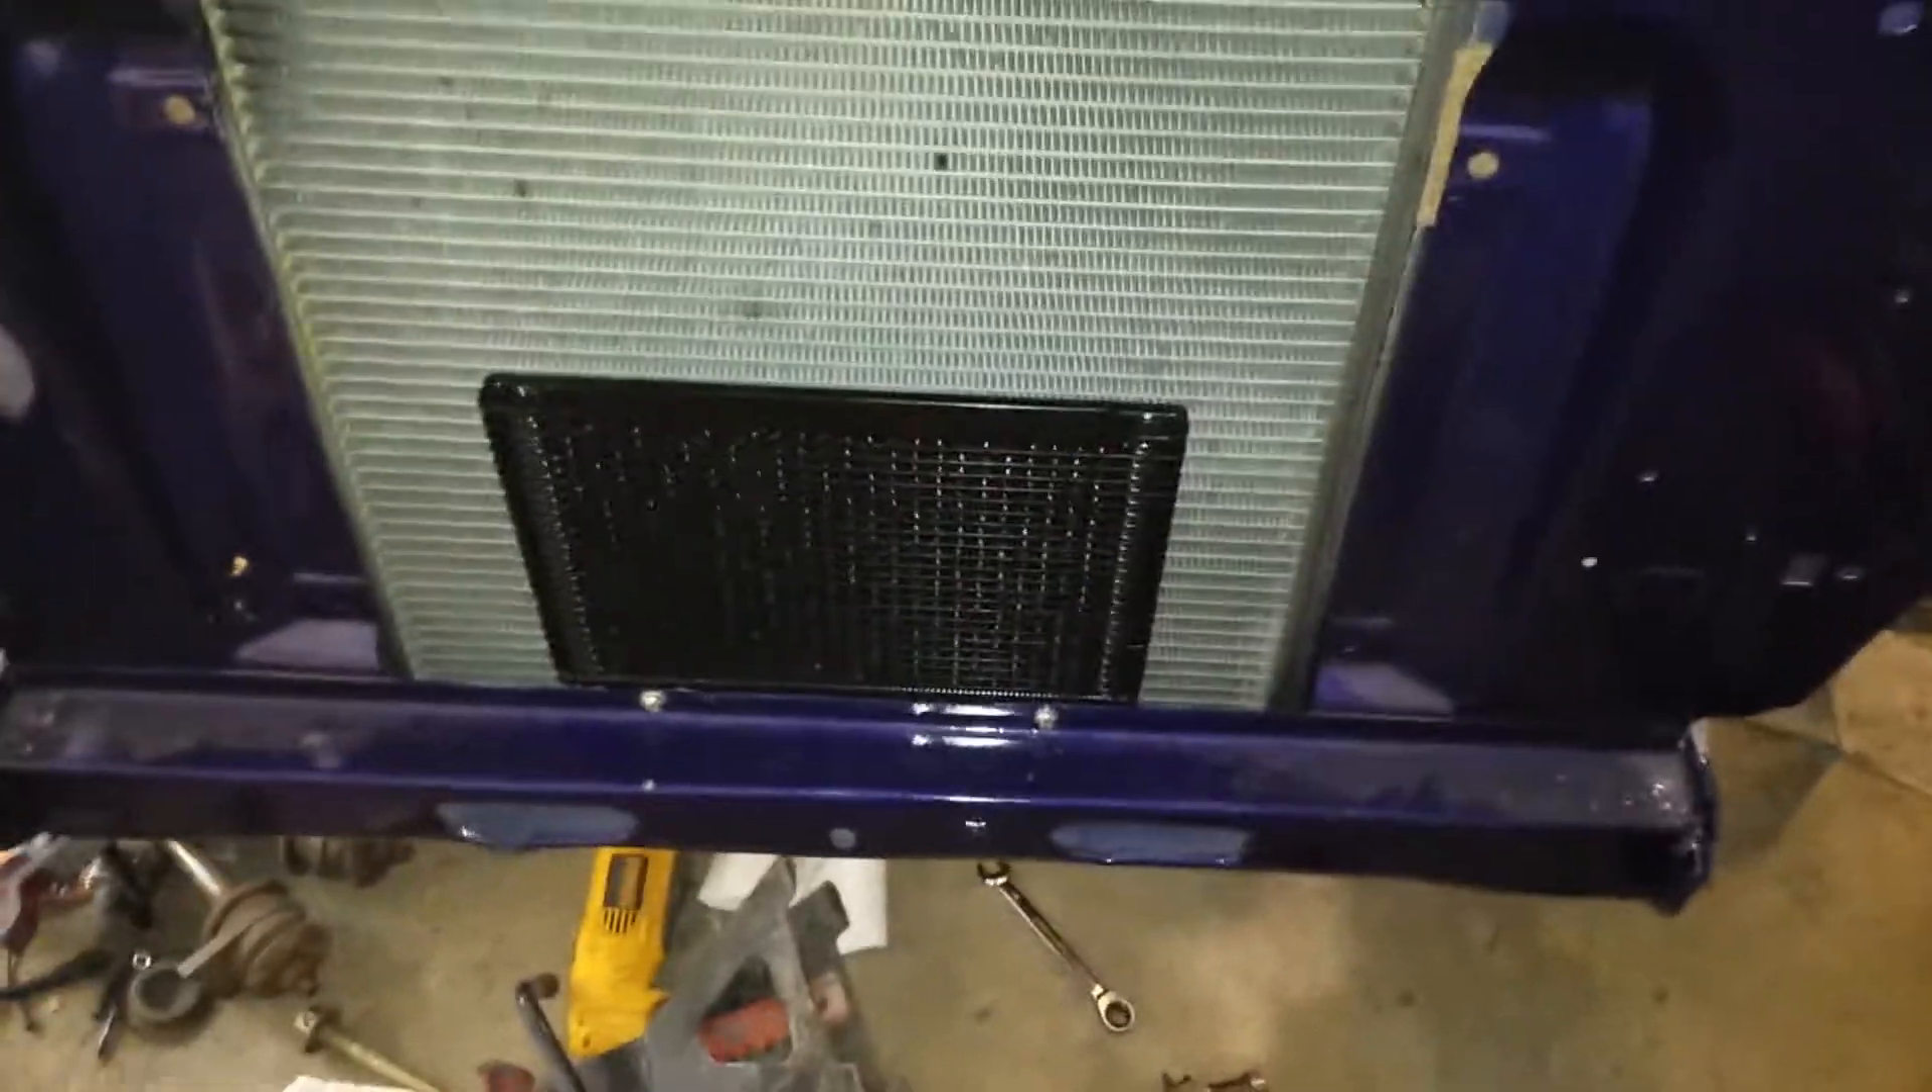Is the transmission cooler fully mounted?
Yes.